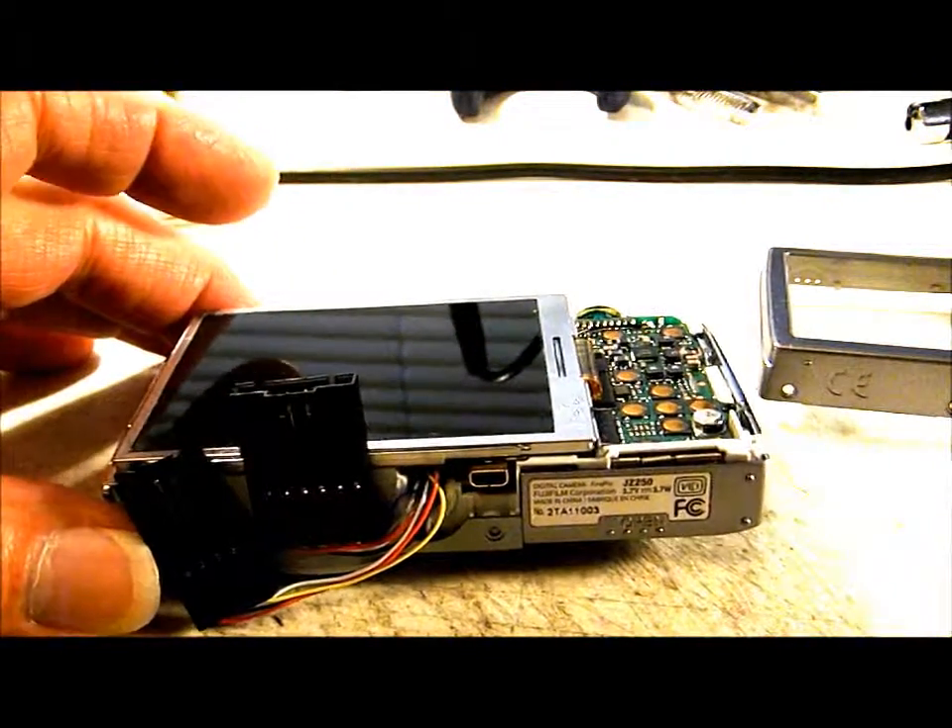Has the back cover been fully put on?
No.